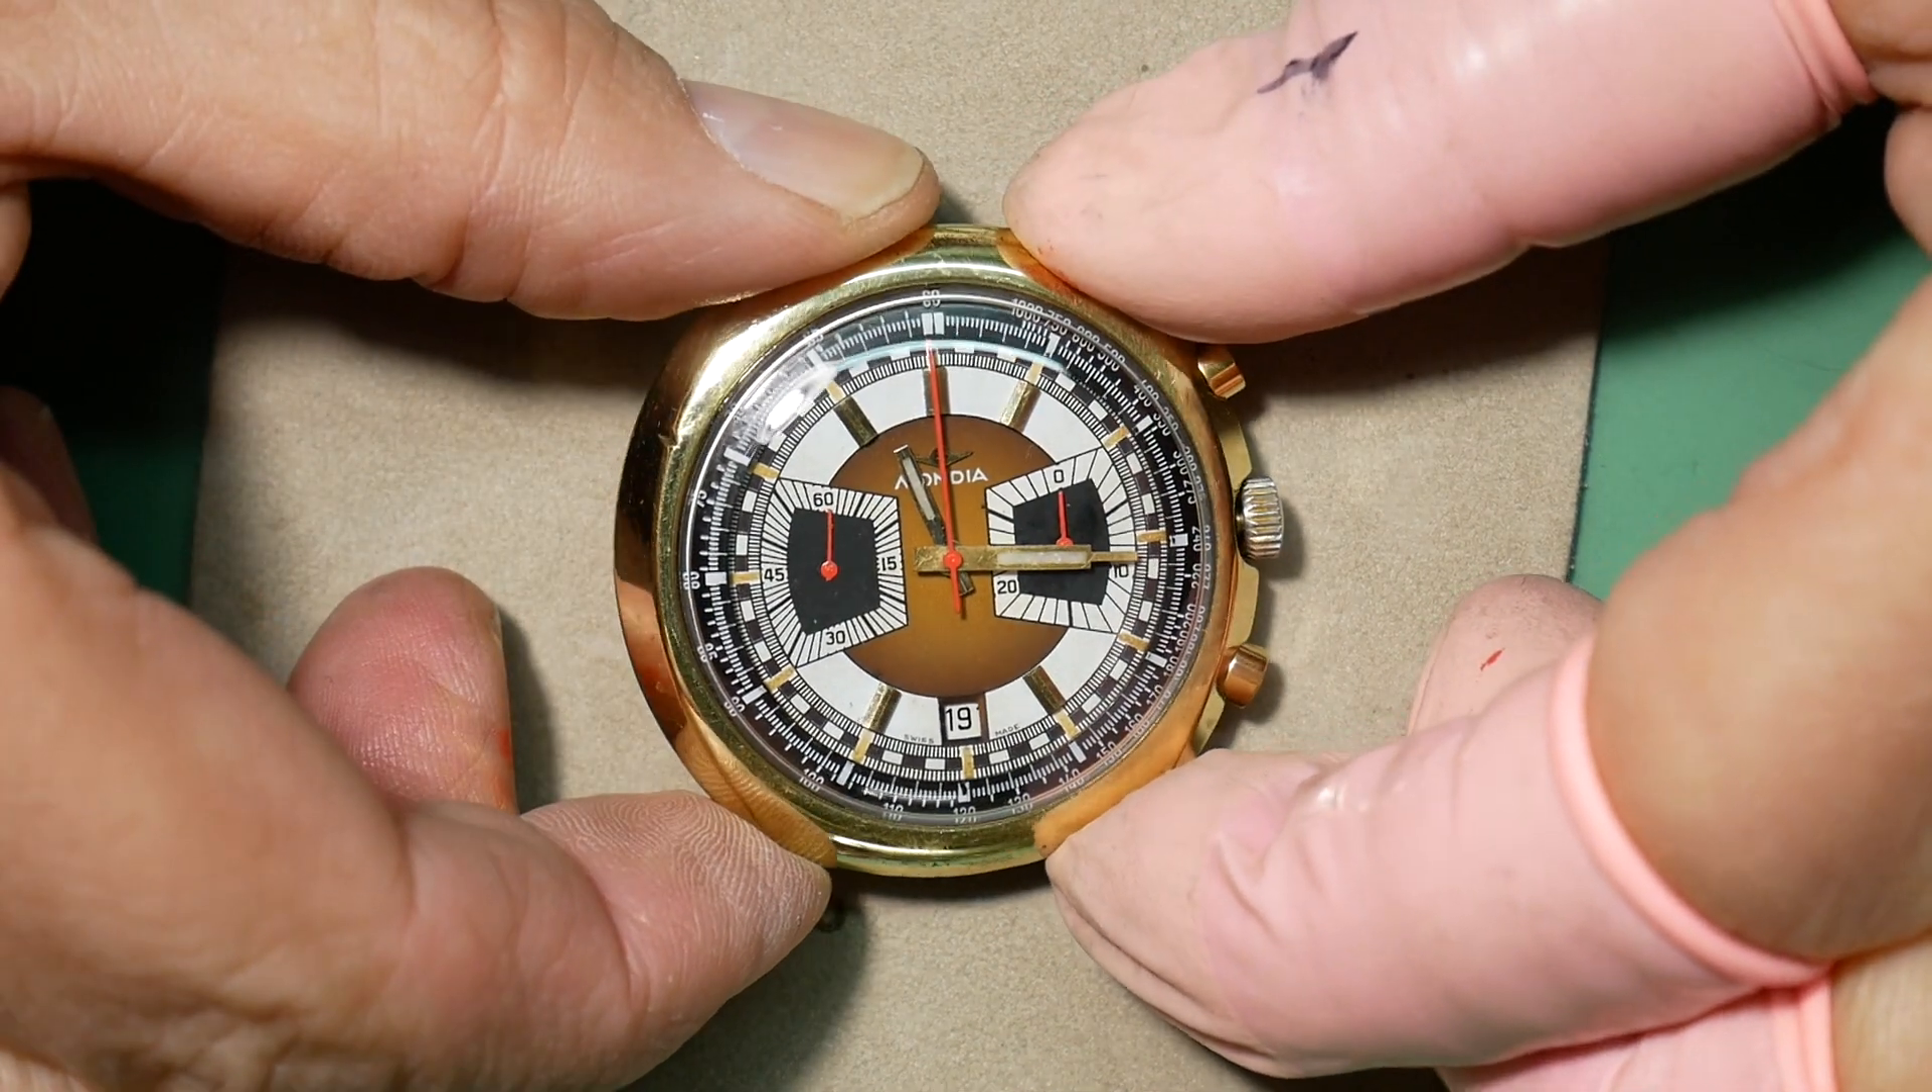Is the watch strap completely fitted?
No.